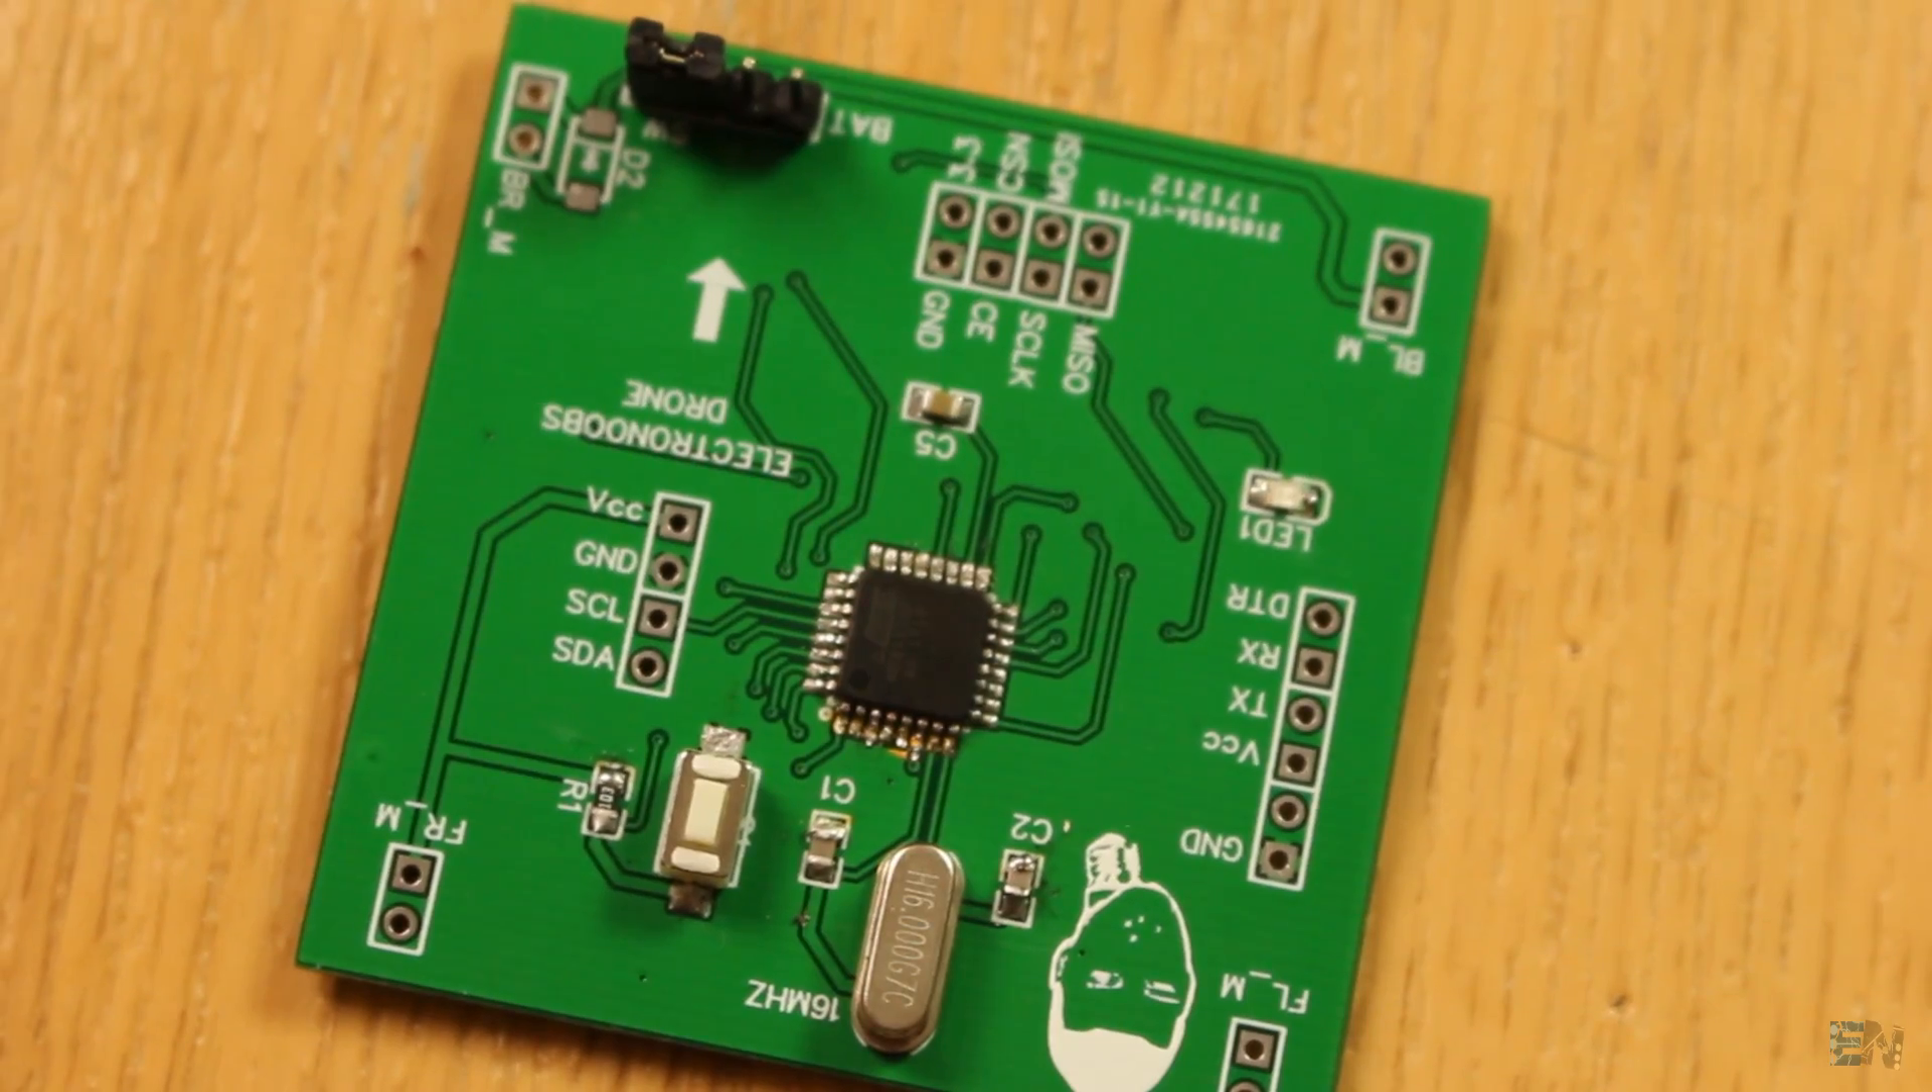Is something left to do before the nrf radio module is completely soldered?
Yes.